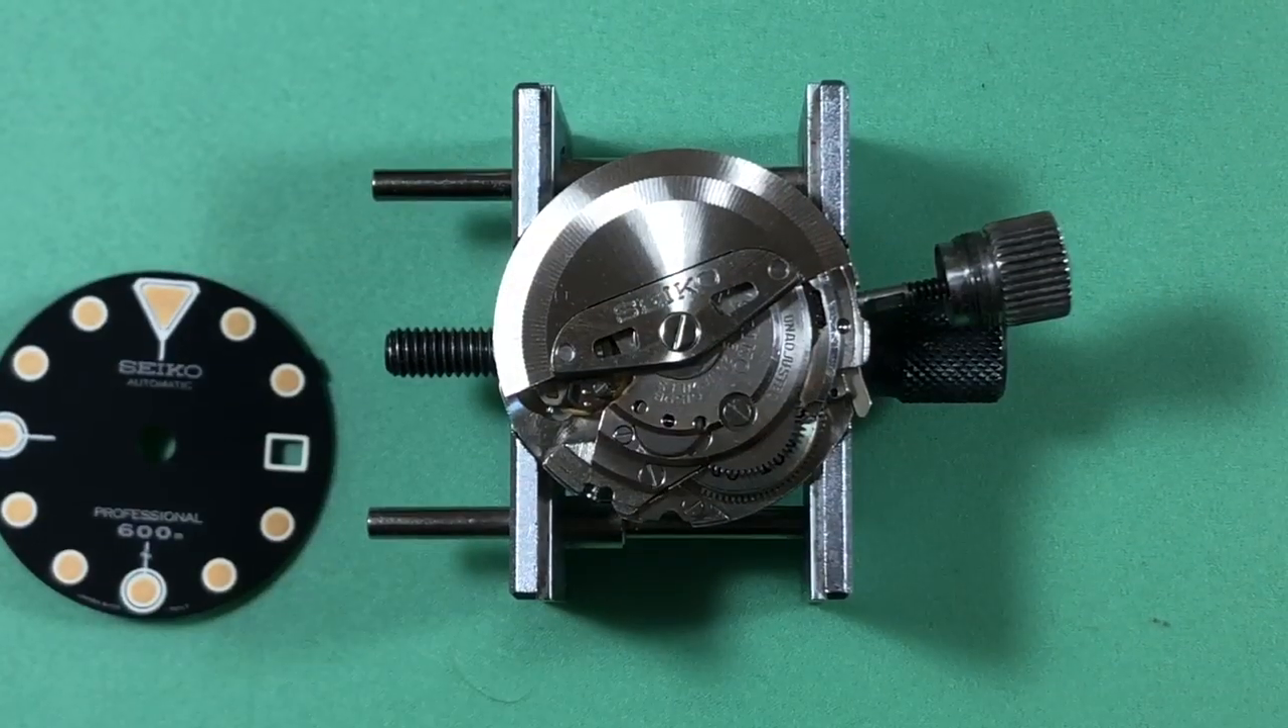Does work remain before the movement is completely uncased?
No.